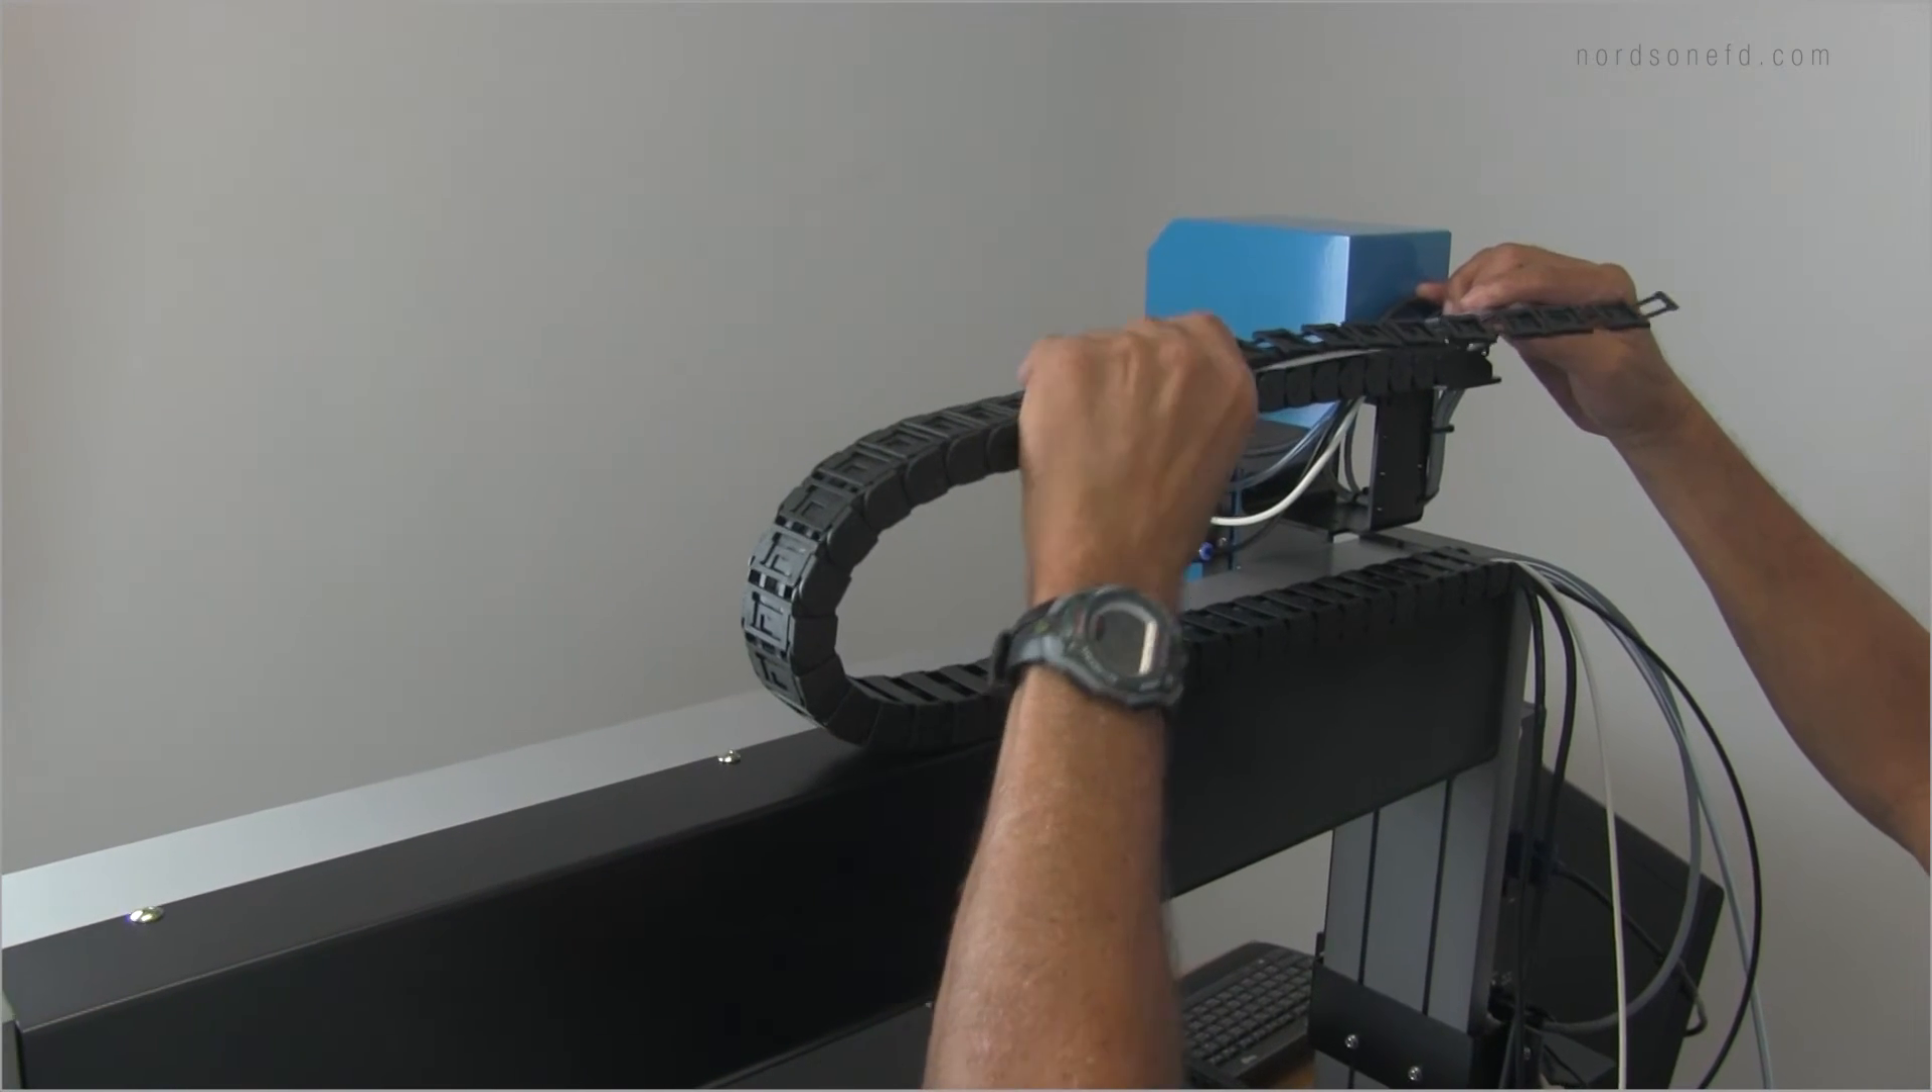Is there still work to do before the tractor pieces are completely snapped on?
Yes.